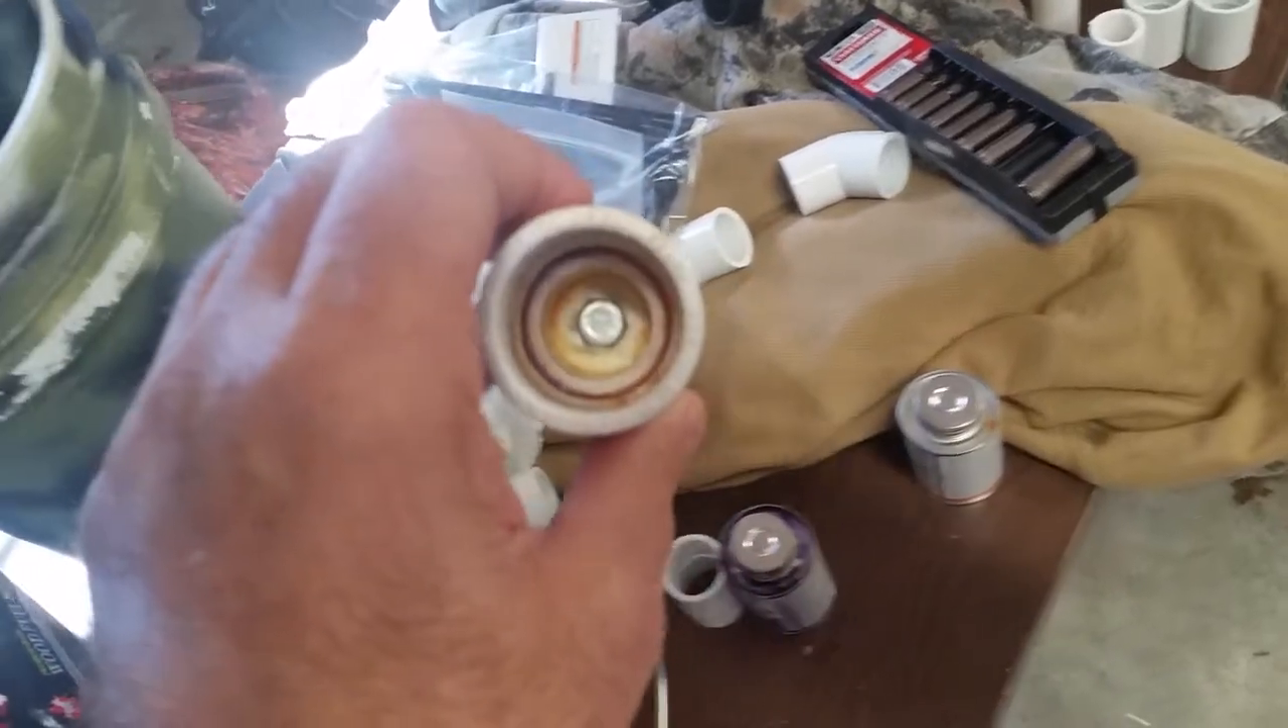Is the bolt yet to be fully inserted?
No.